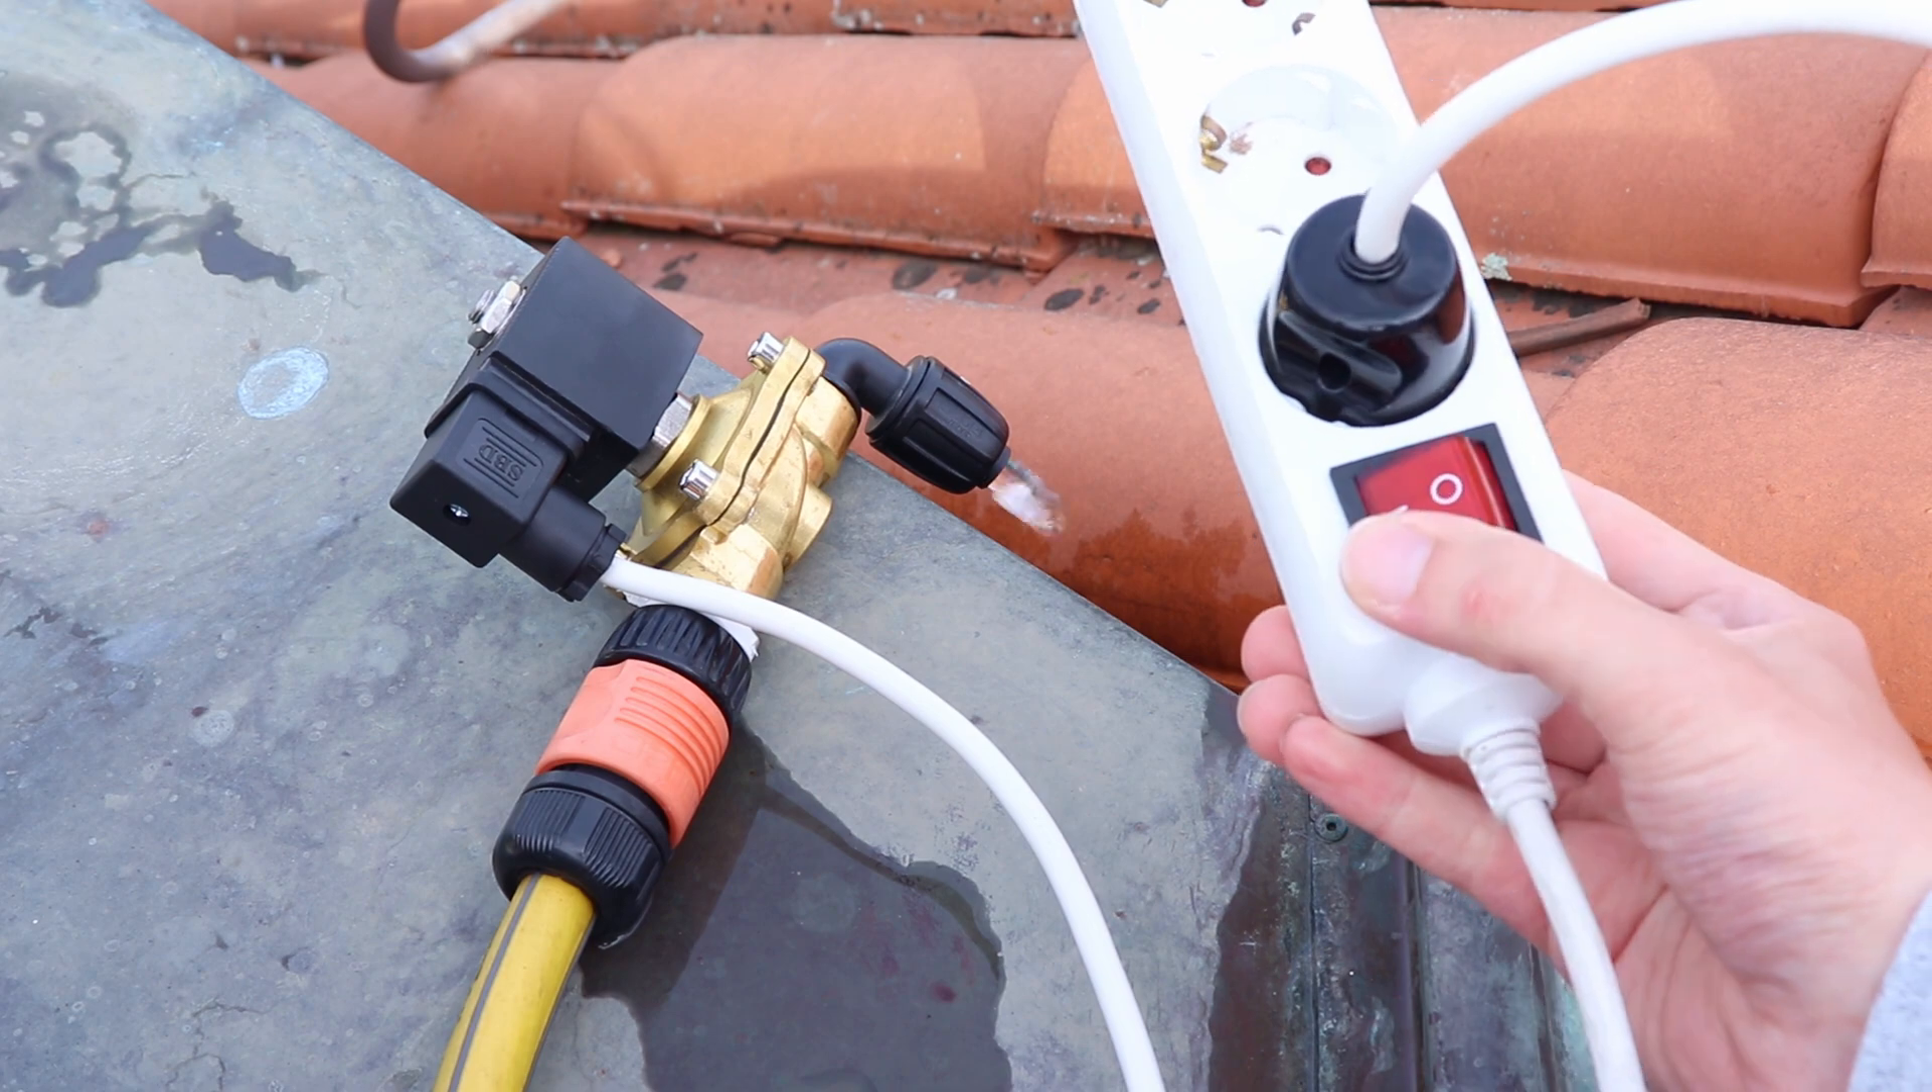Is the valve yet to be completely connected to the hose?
No.